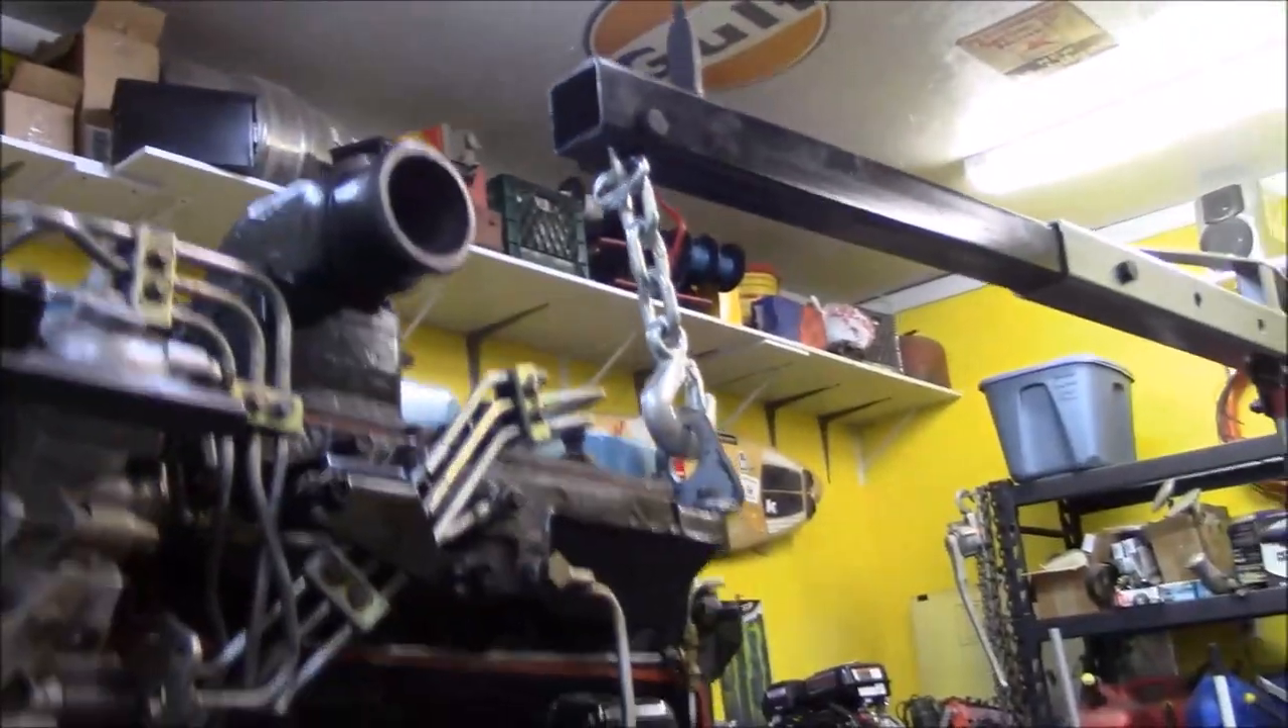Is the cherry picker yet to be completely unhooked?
Yes.